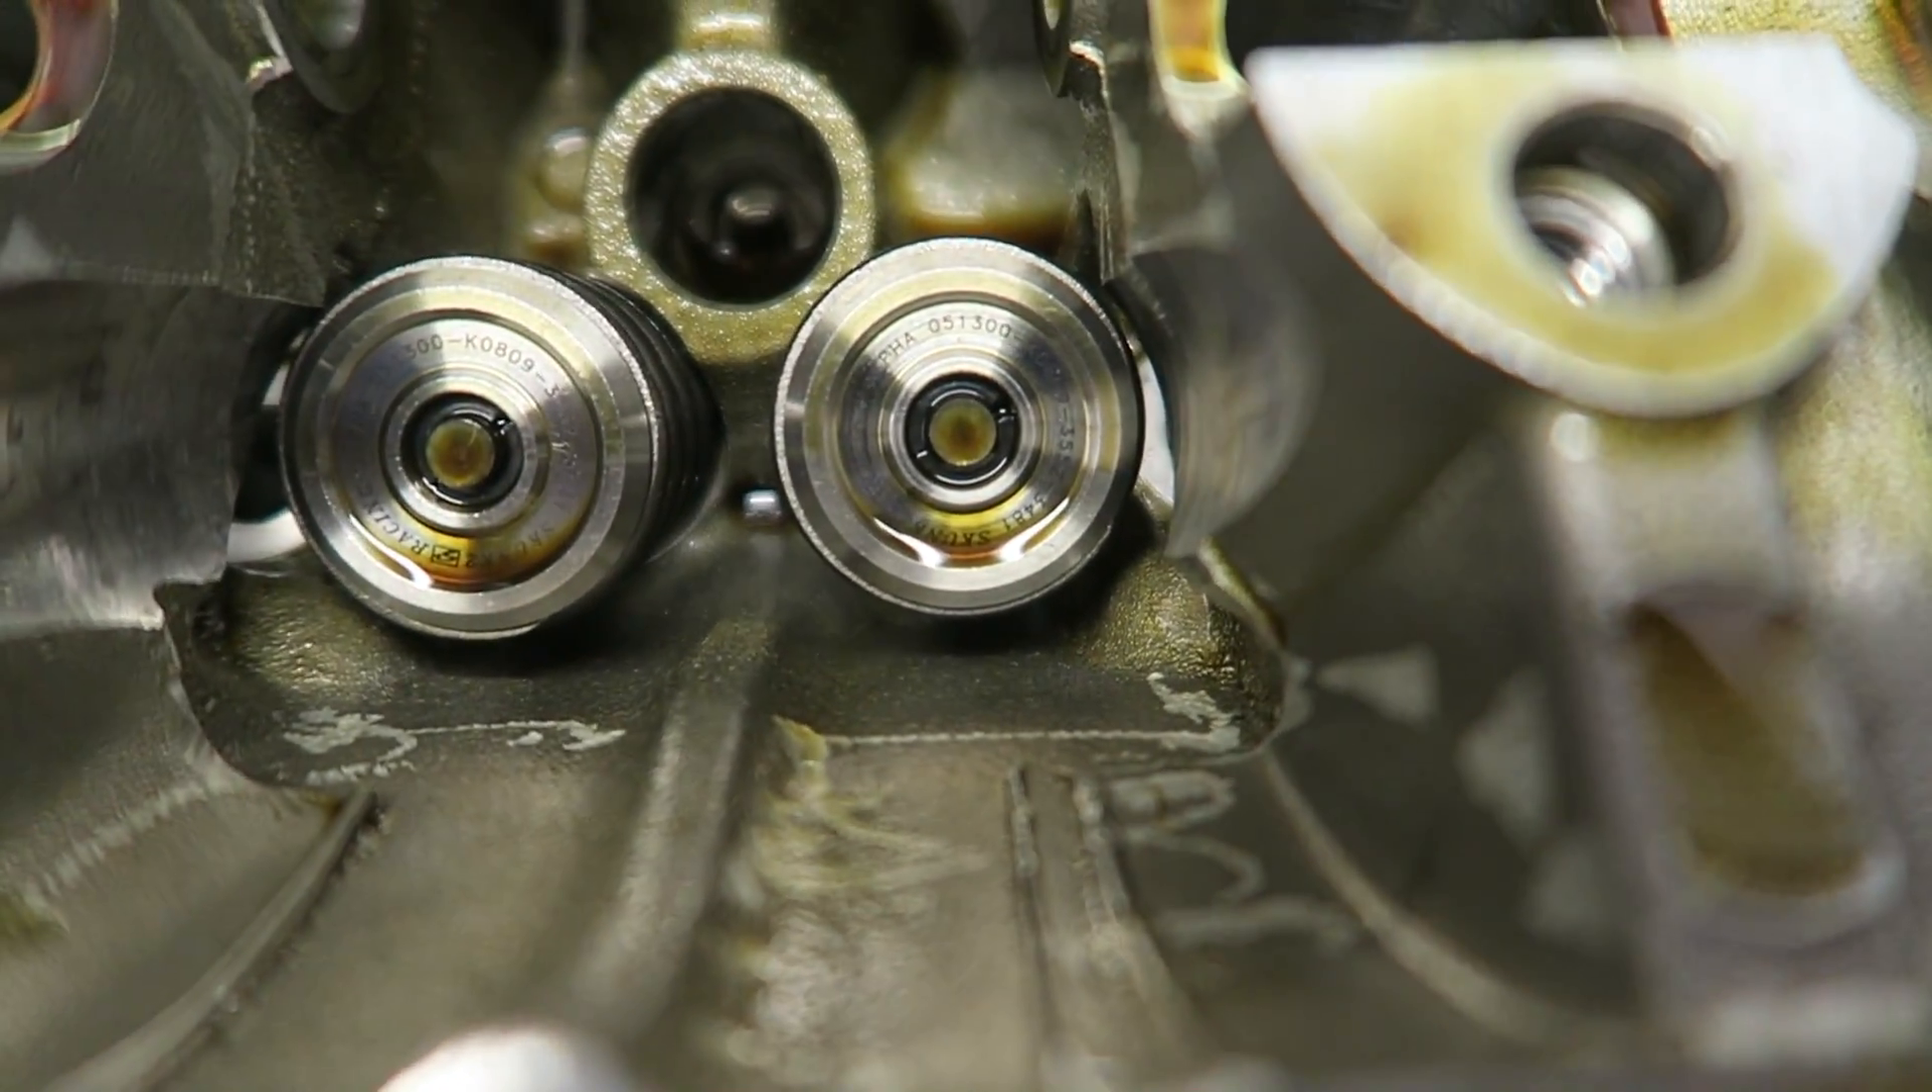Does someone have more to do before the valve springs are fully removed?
Yes.